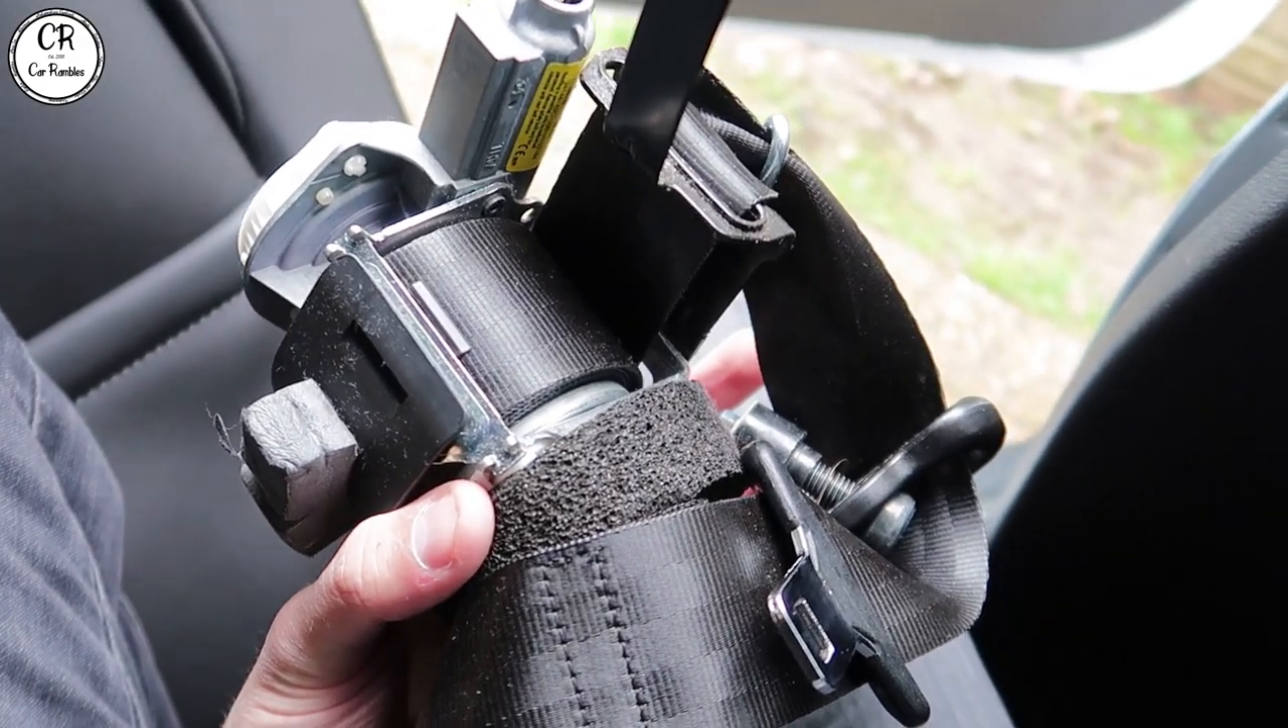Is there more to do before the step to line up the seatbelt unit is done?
Yes.